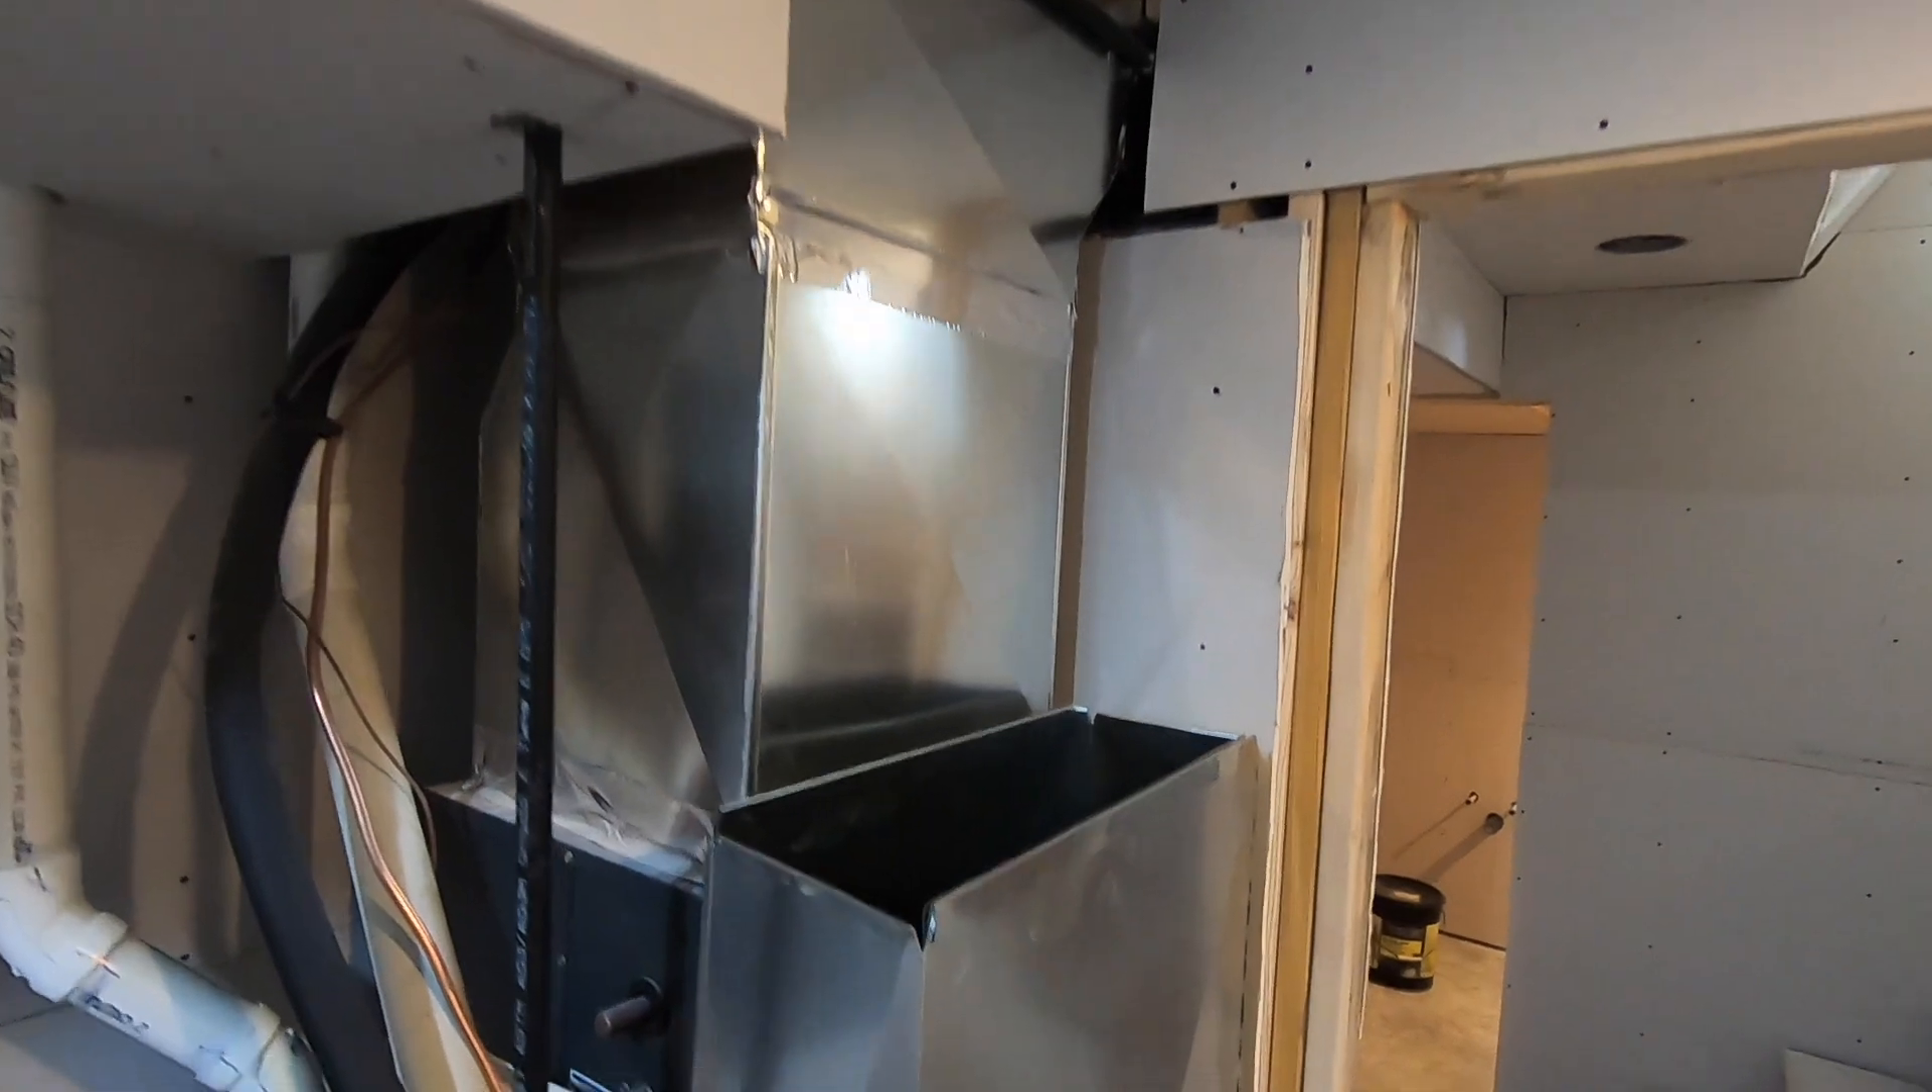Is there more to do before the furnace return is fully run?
Yes.